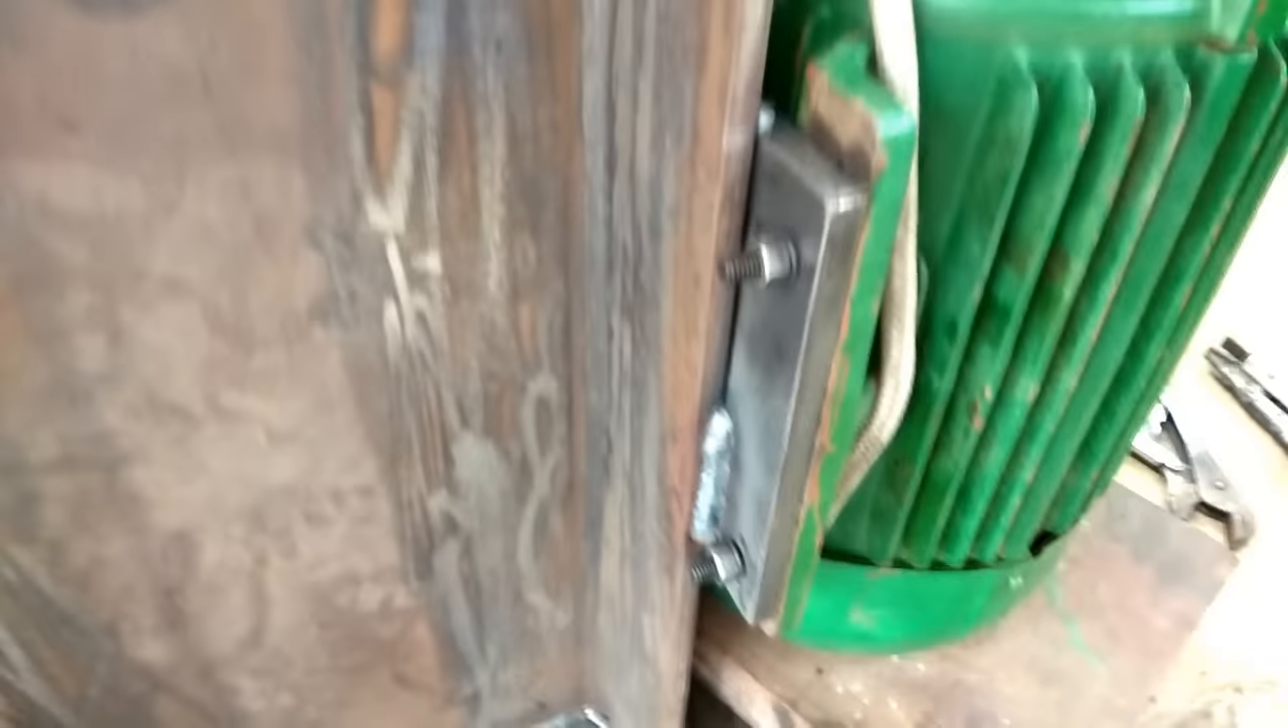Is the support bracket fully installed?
Yes.